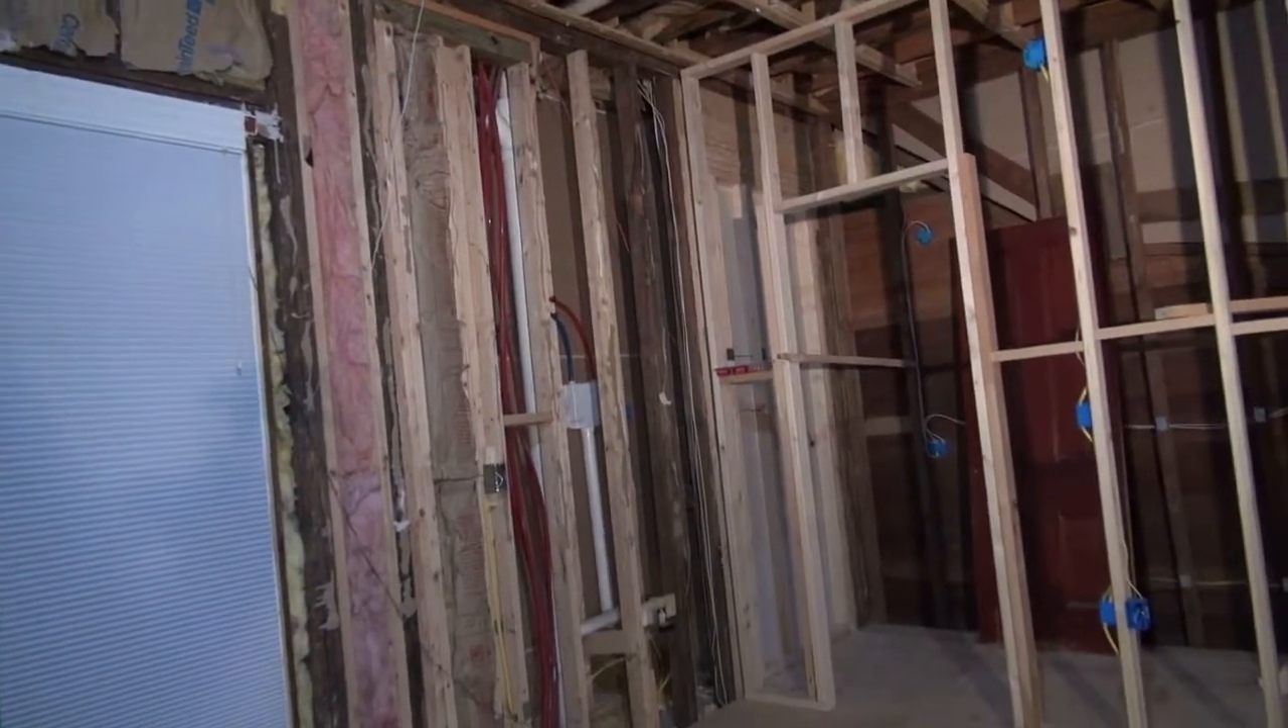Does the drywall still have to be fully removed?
No.